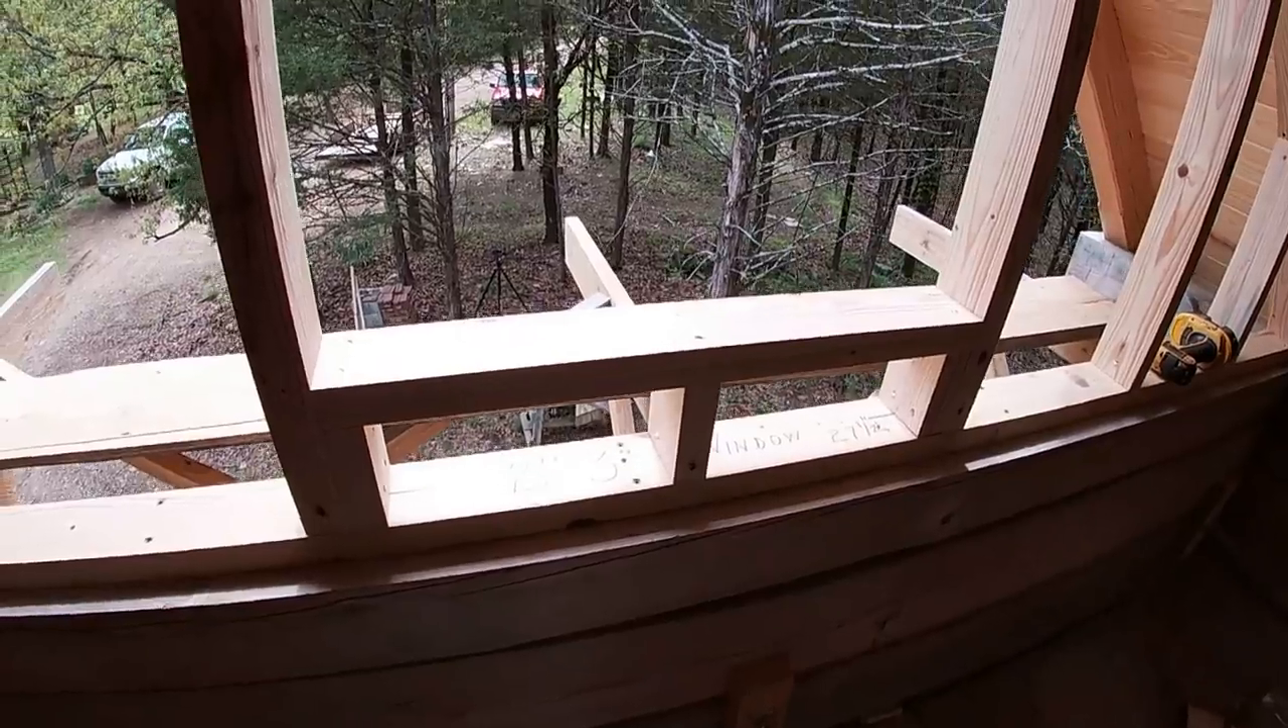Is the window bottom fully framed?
Yes.